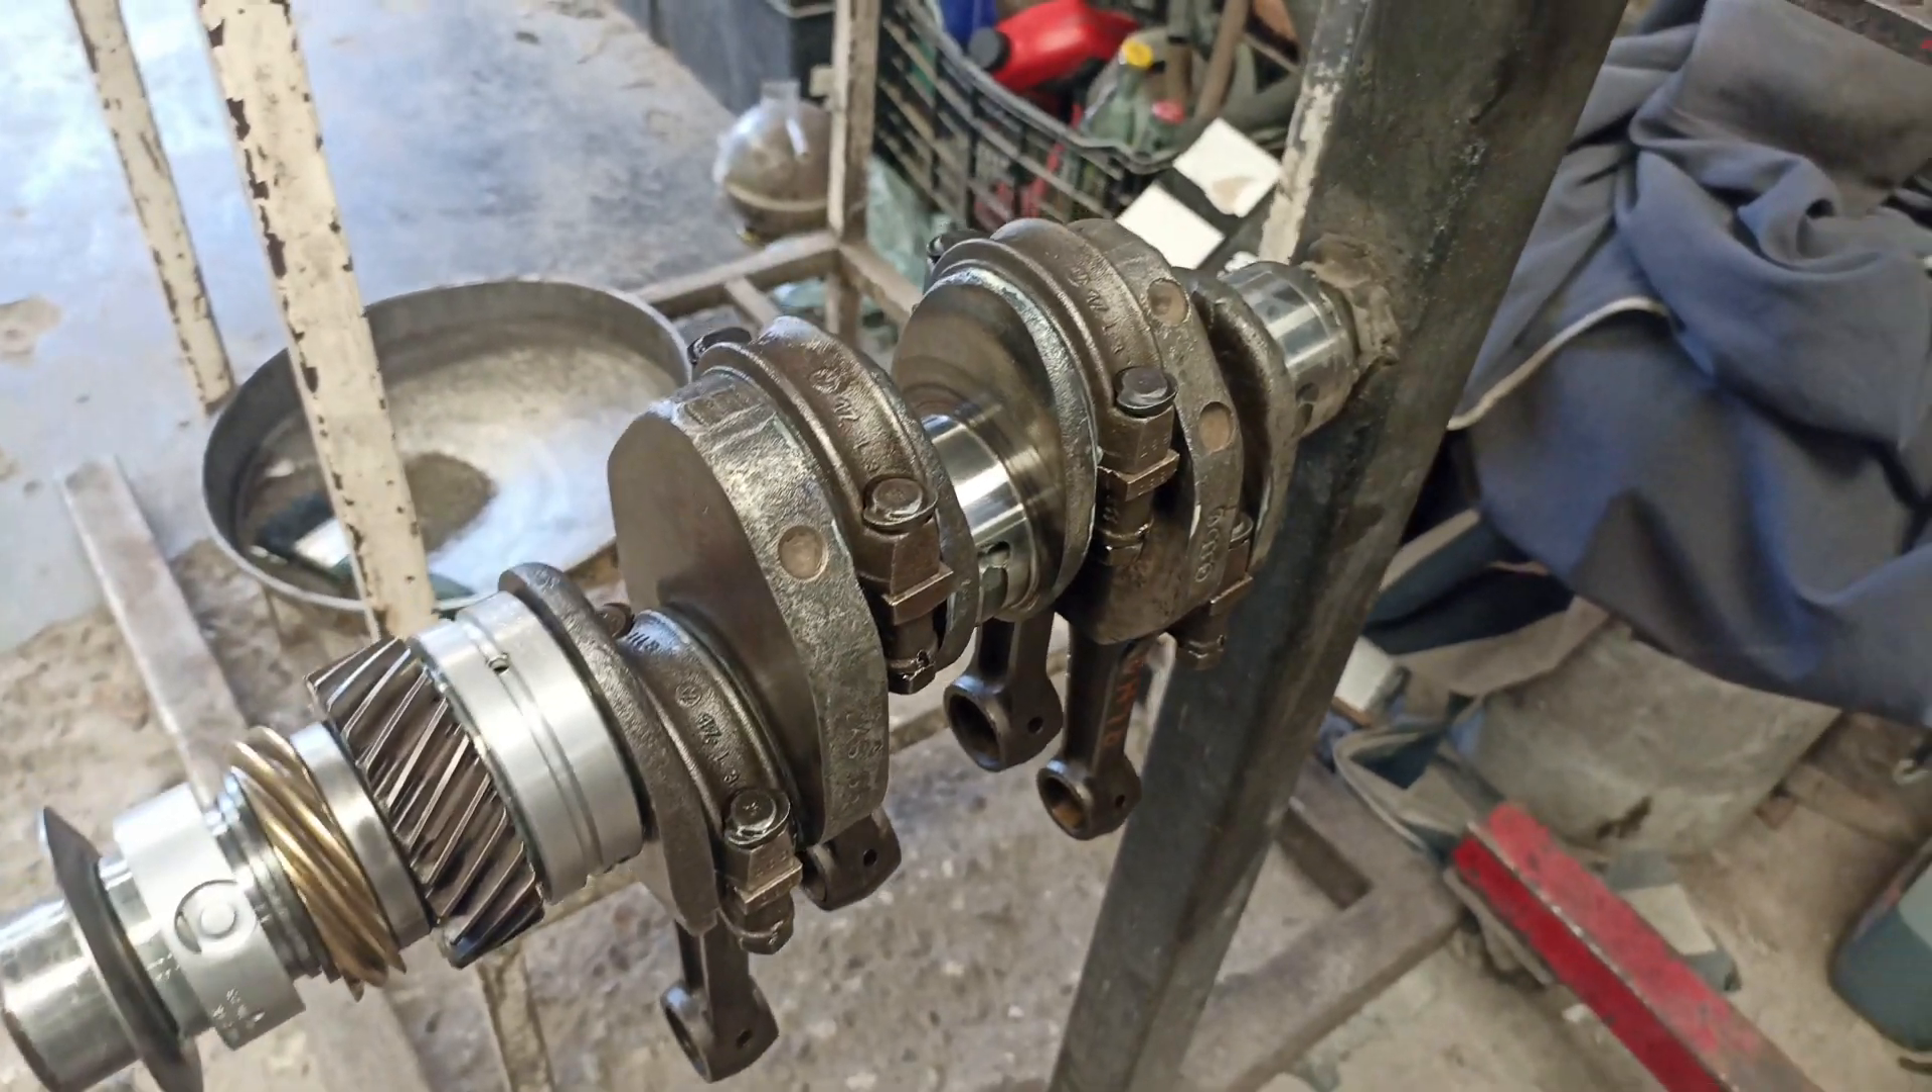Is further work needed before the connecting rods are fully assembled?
No.